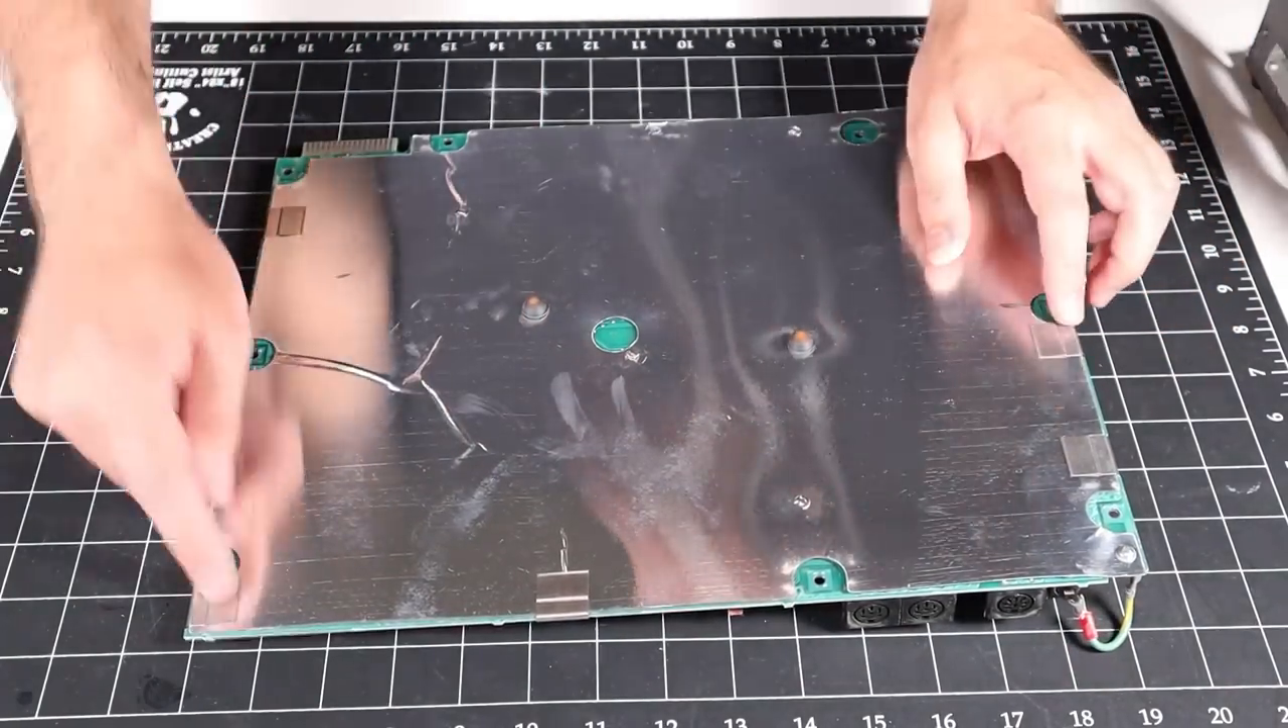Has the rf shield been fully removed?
No.